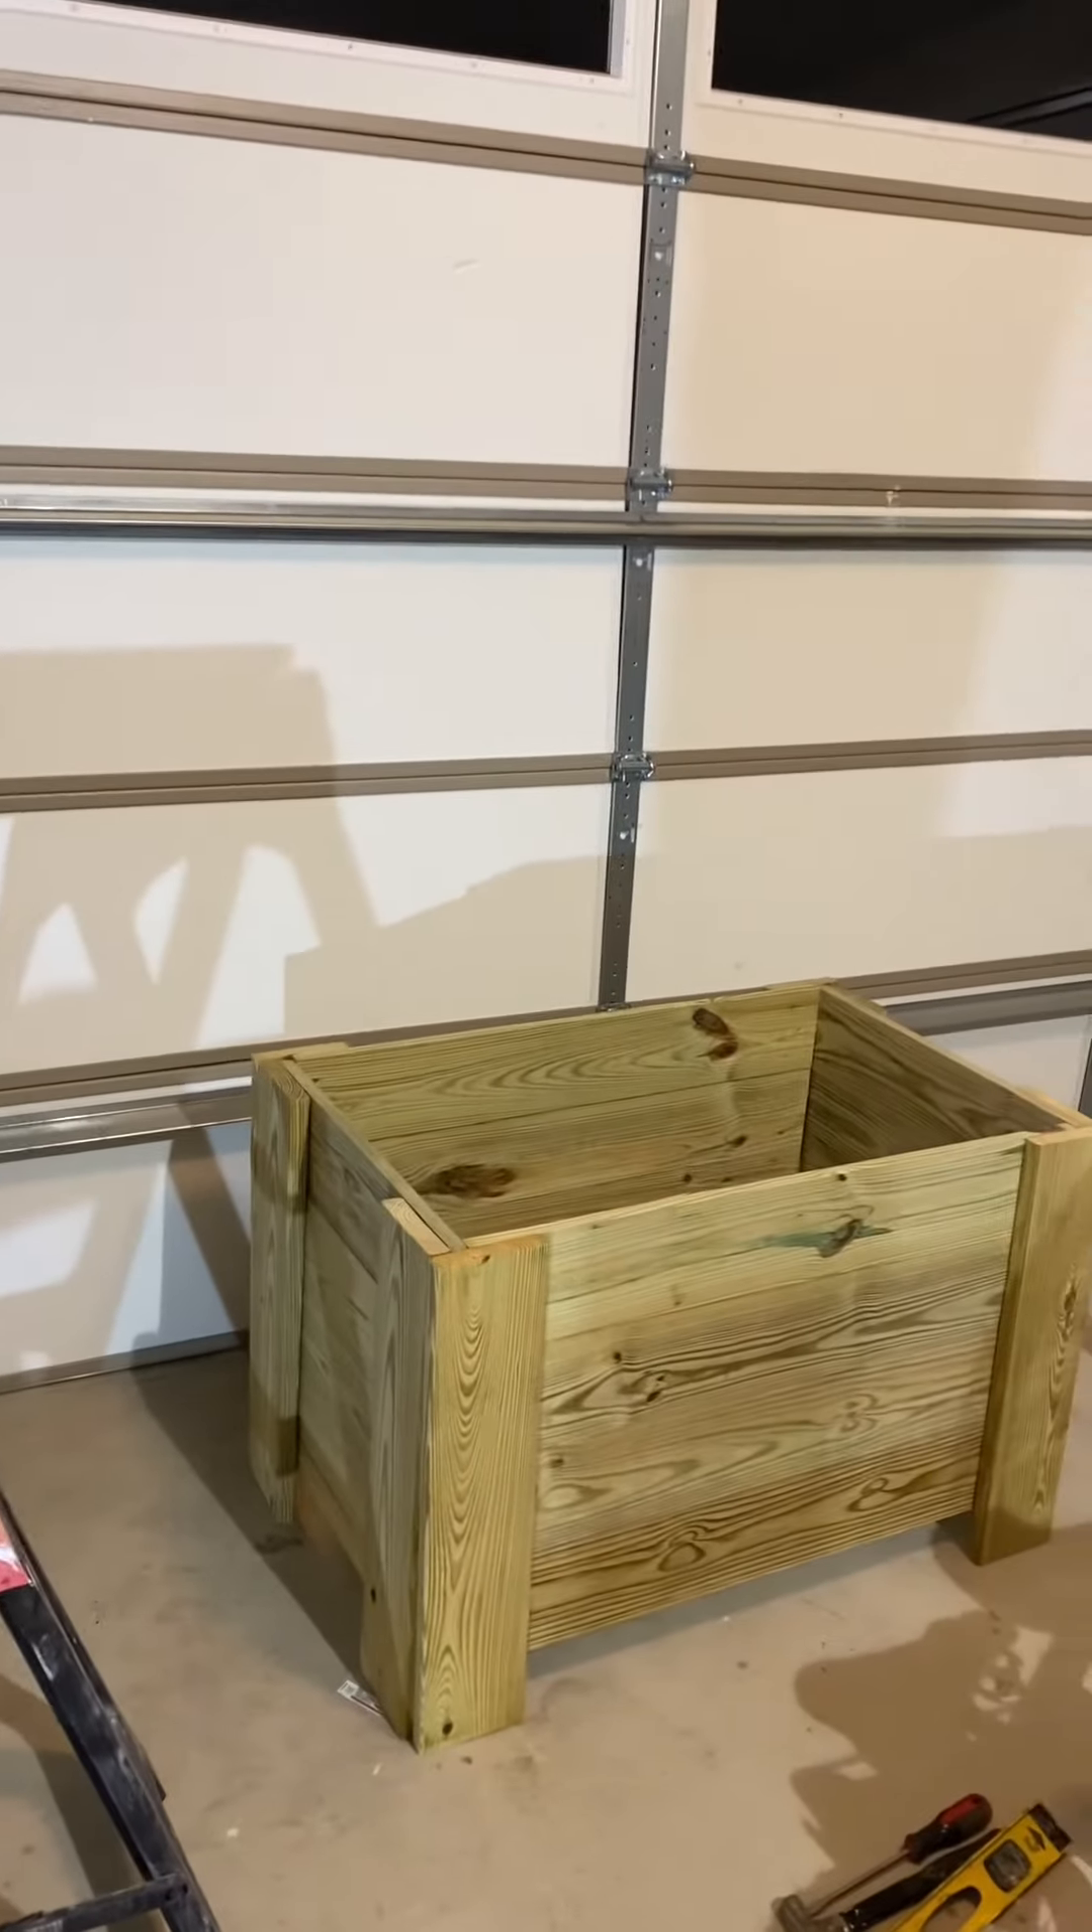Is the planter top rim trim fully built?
No.